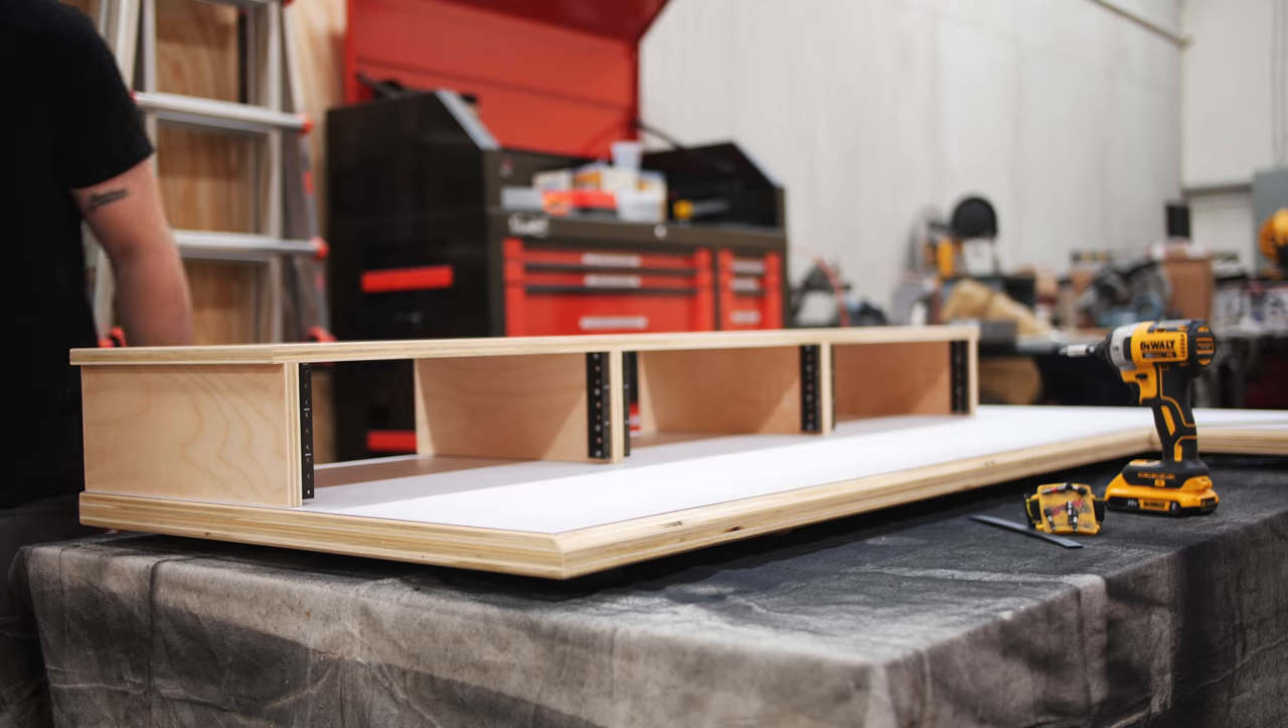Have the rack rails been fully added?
Yes.